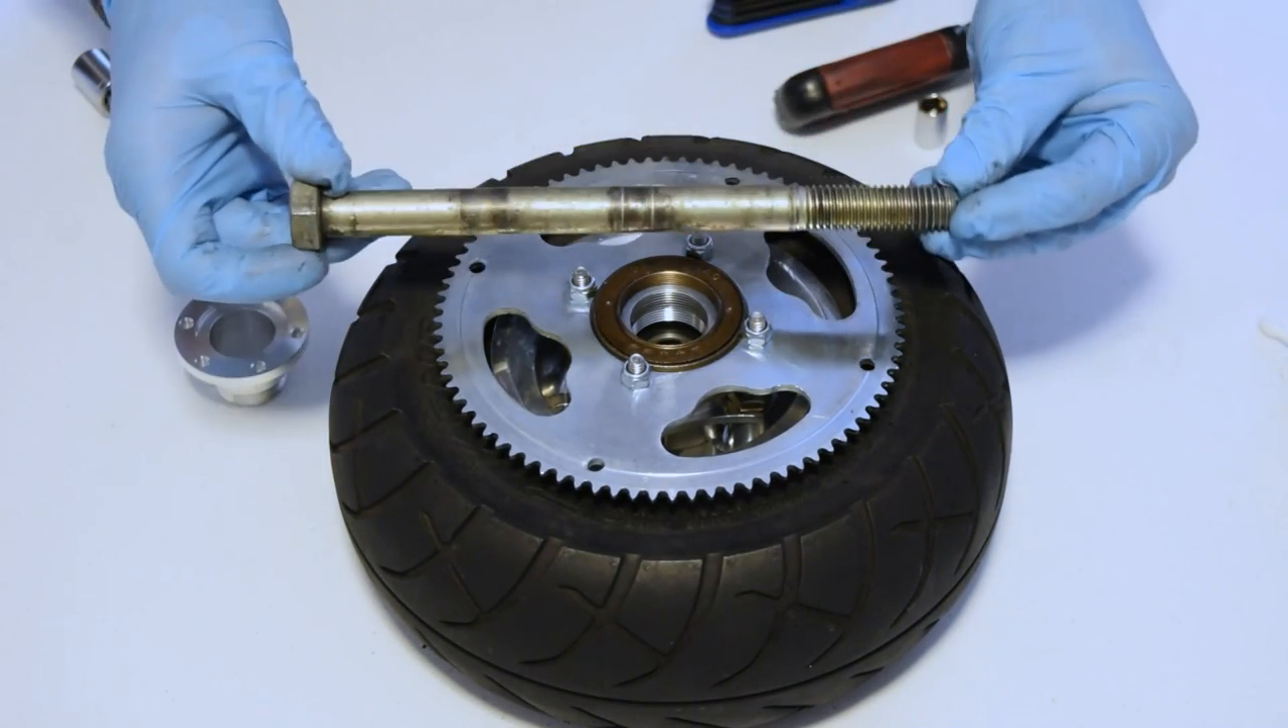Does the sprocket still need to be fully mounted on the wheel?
No.